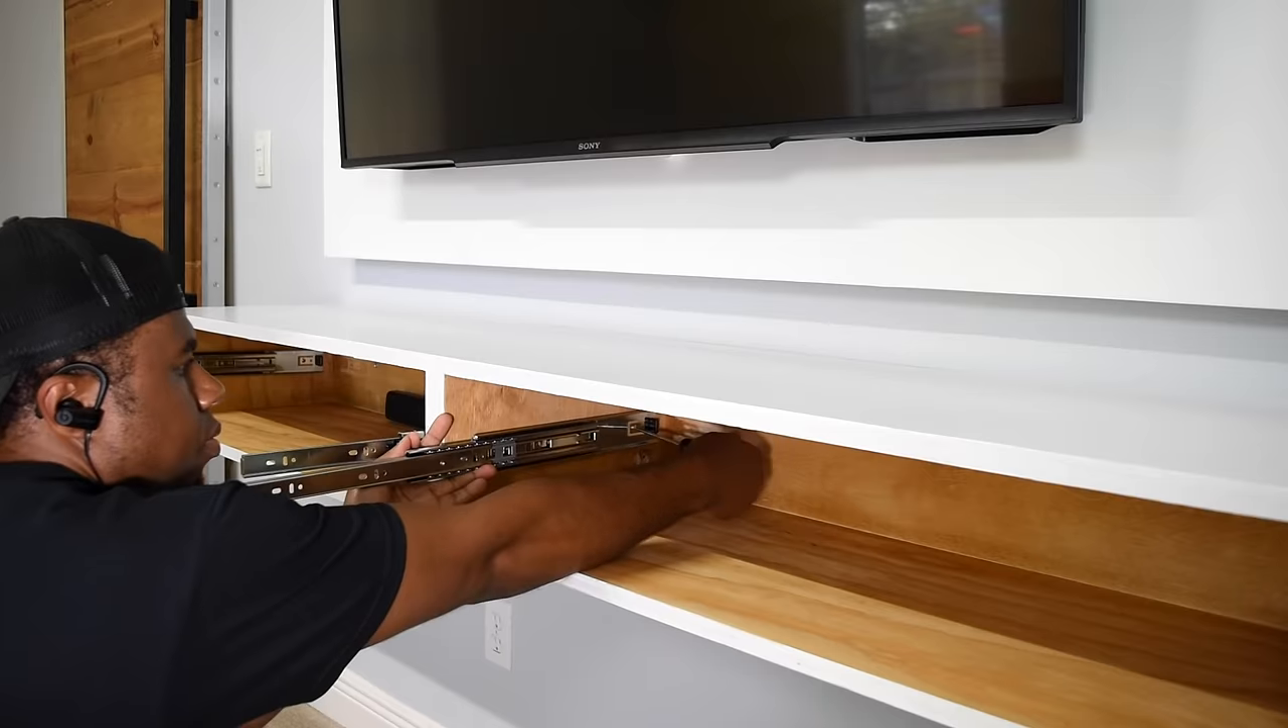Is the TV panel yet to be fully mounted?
No.